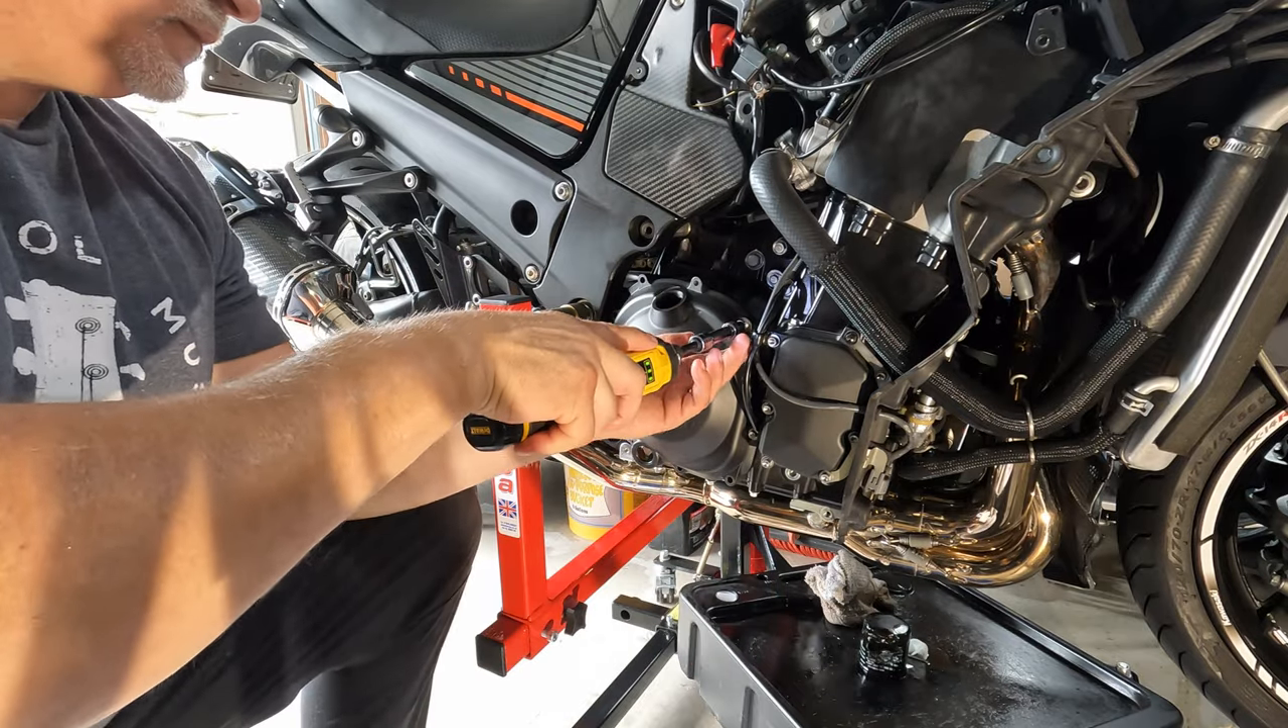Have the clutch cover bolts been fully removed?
No.